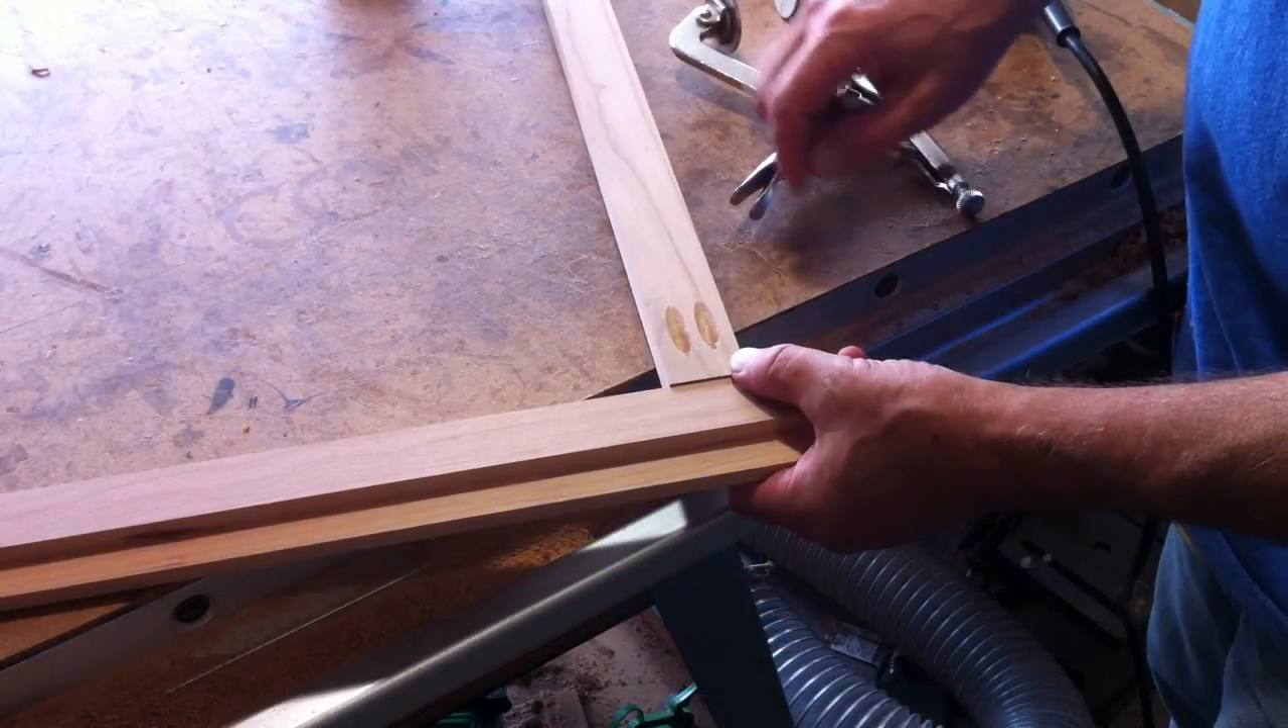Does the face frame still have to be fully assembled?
Yes.